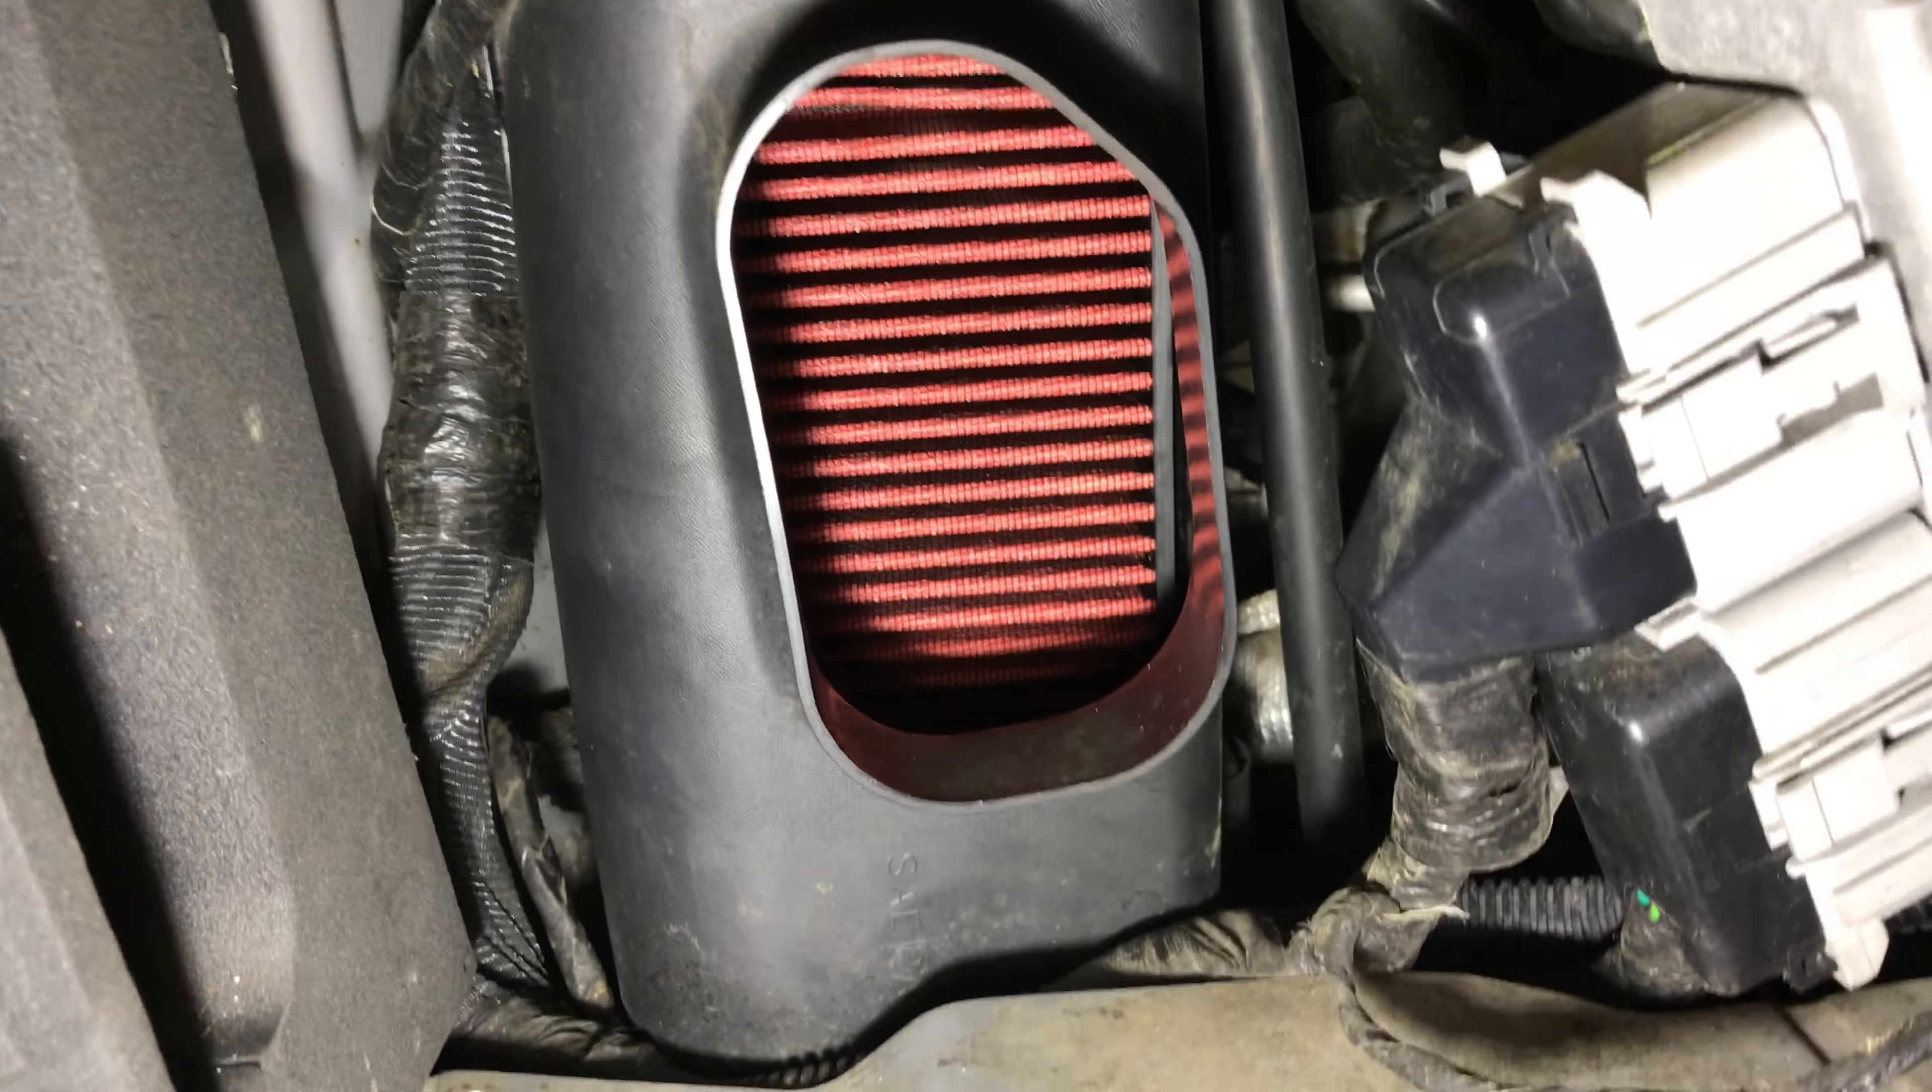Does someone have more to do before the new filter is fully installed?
No.